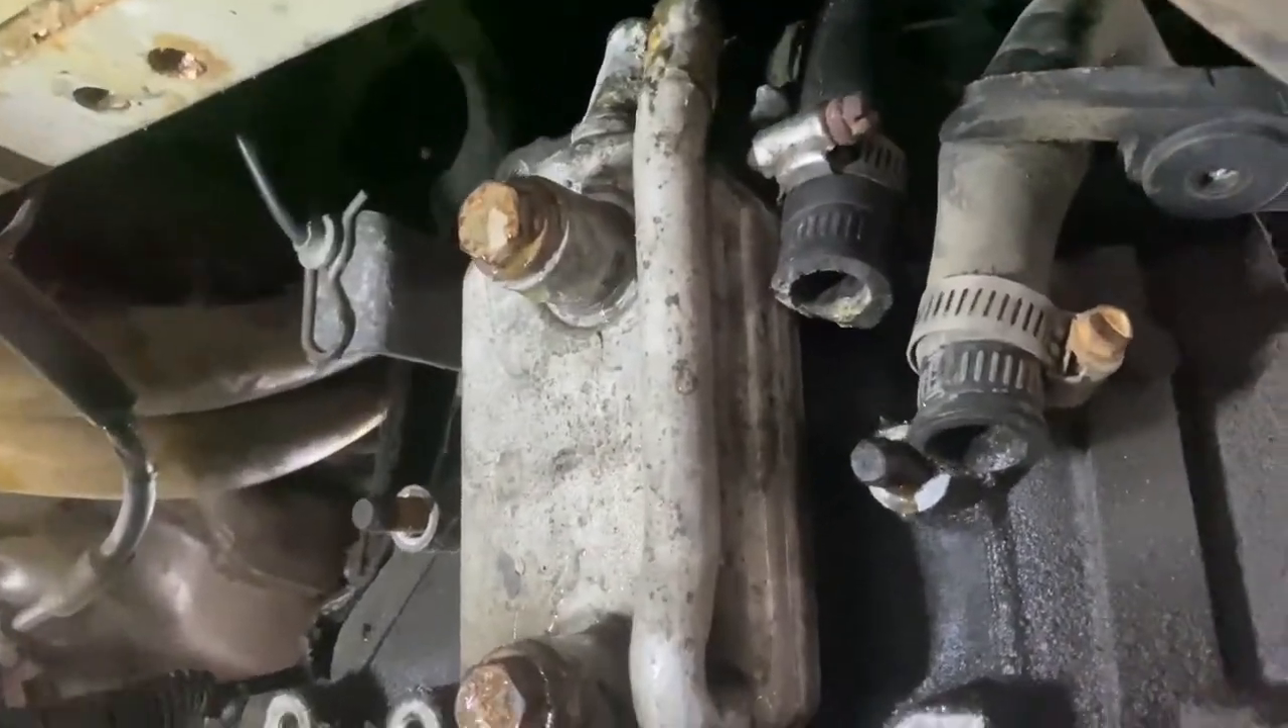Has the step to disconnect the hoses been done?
Yes.